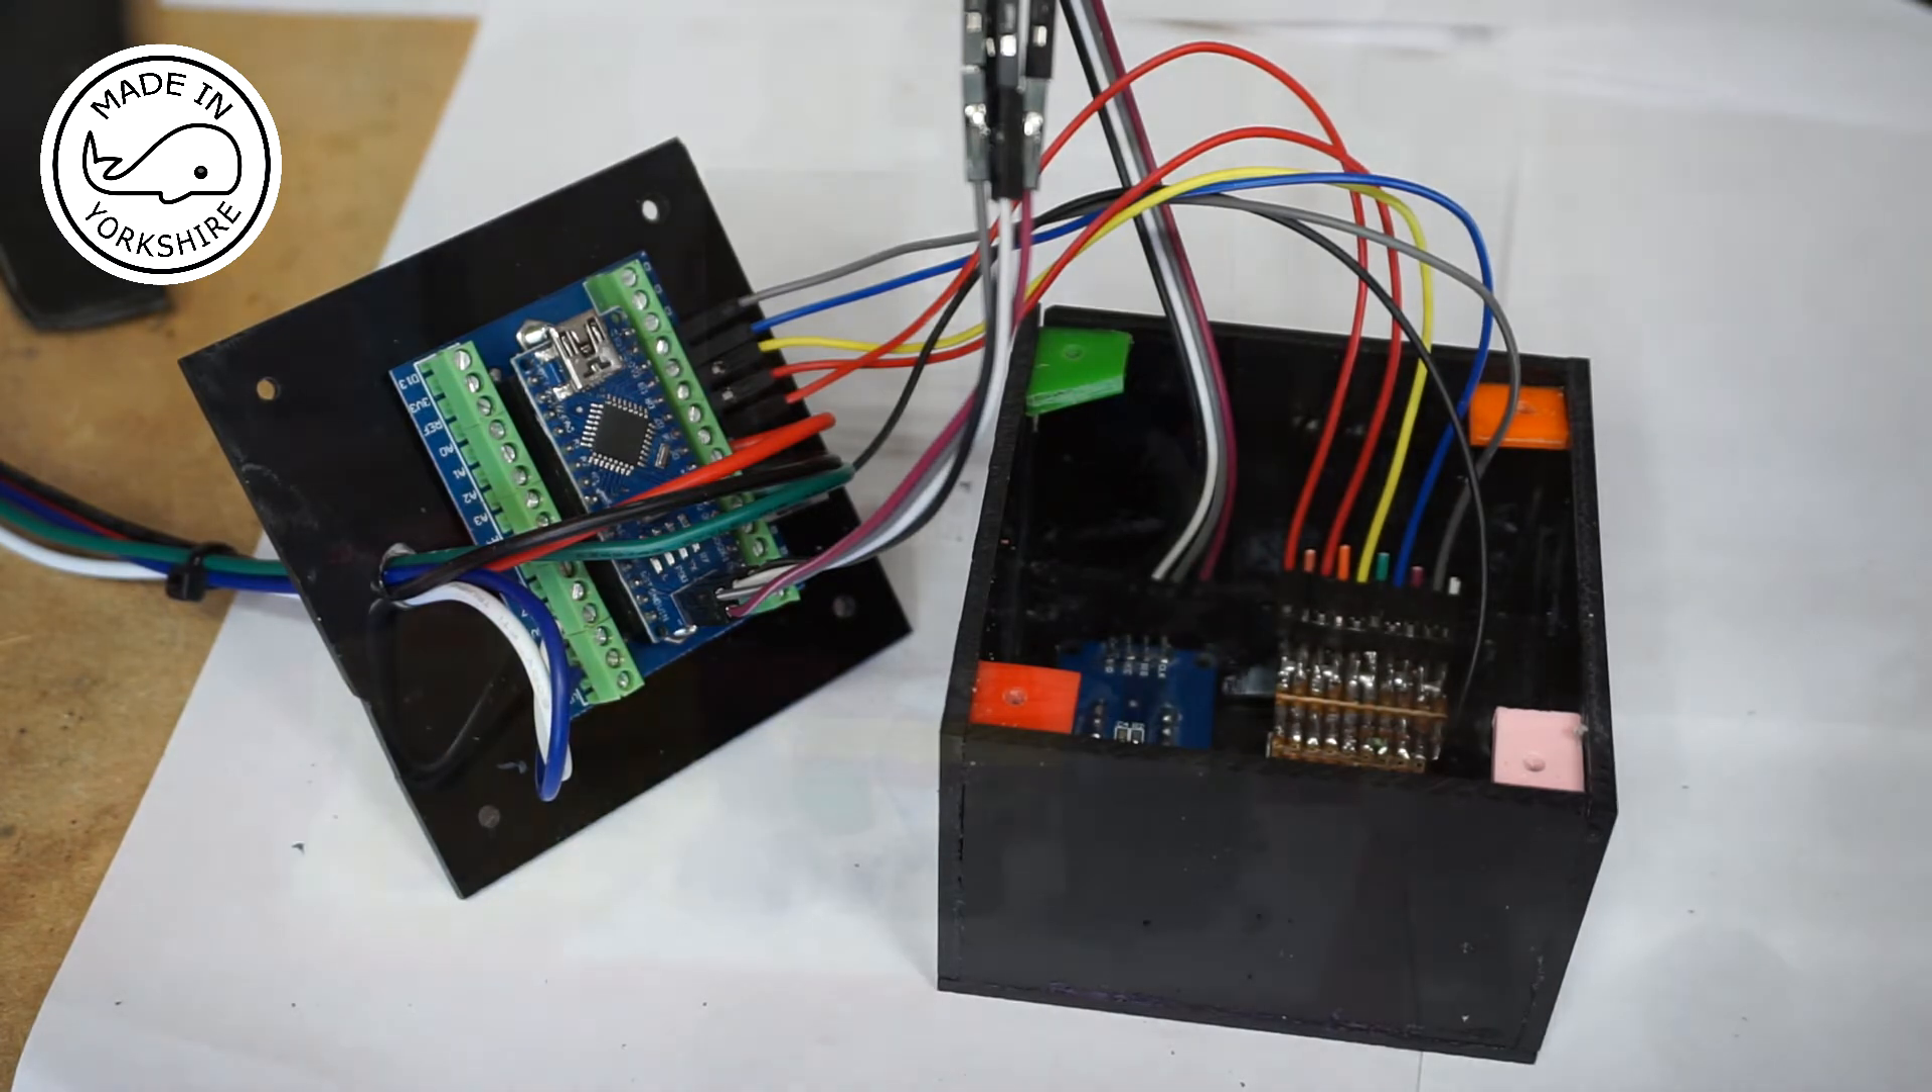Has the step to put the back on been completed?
No.